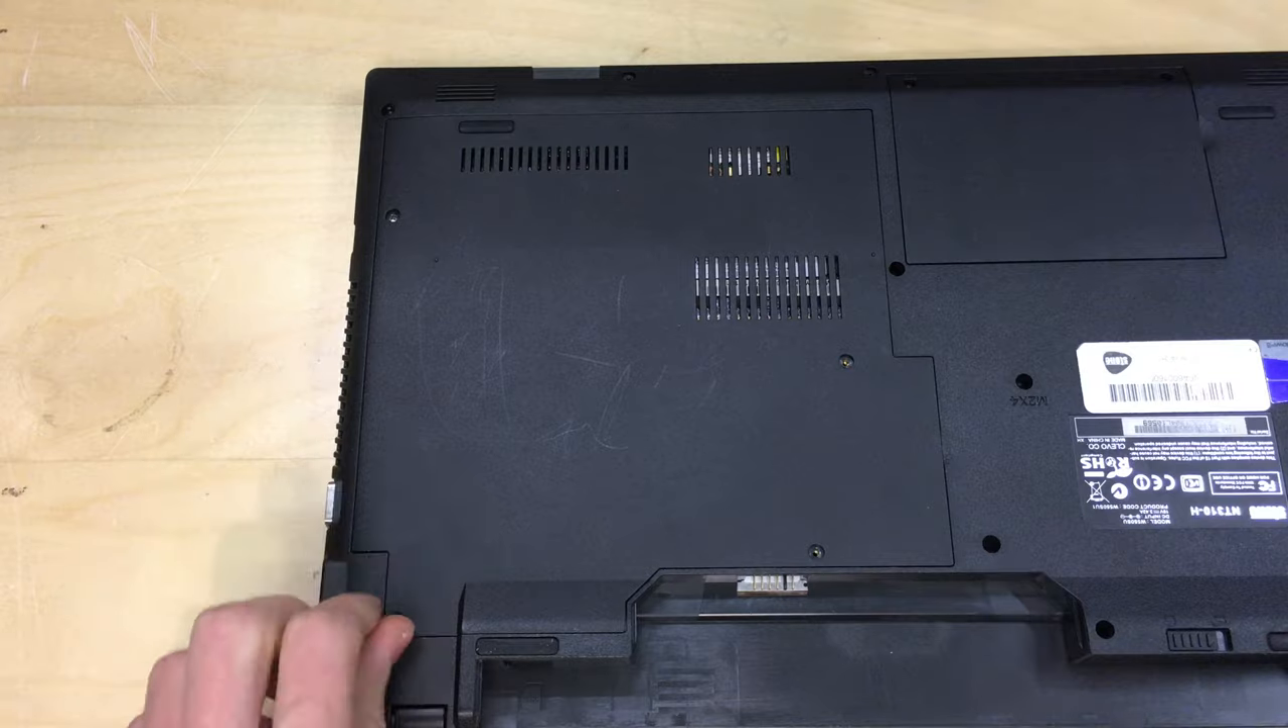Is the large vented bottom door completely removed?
No.